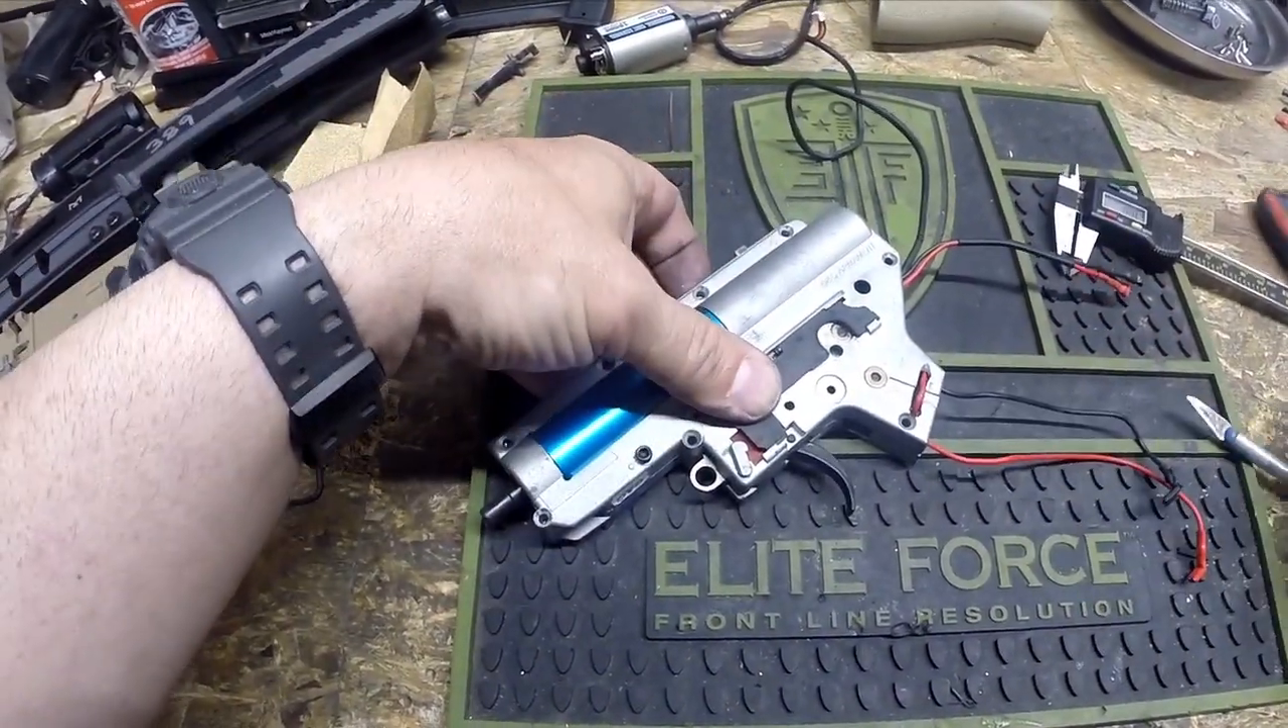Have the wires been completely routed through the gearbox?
Yes.